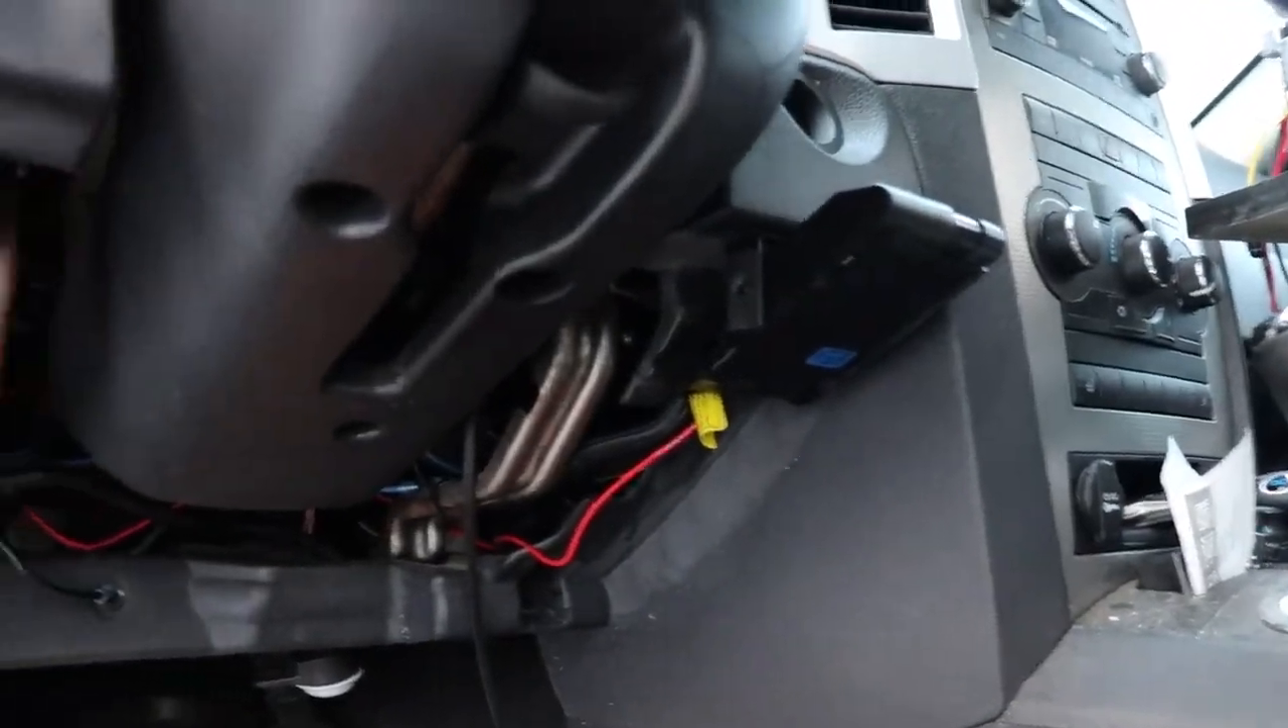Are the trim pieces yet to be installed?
Yes.